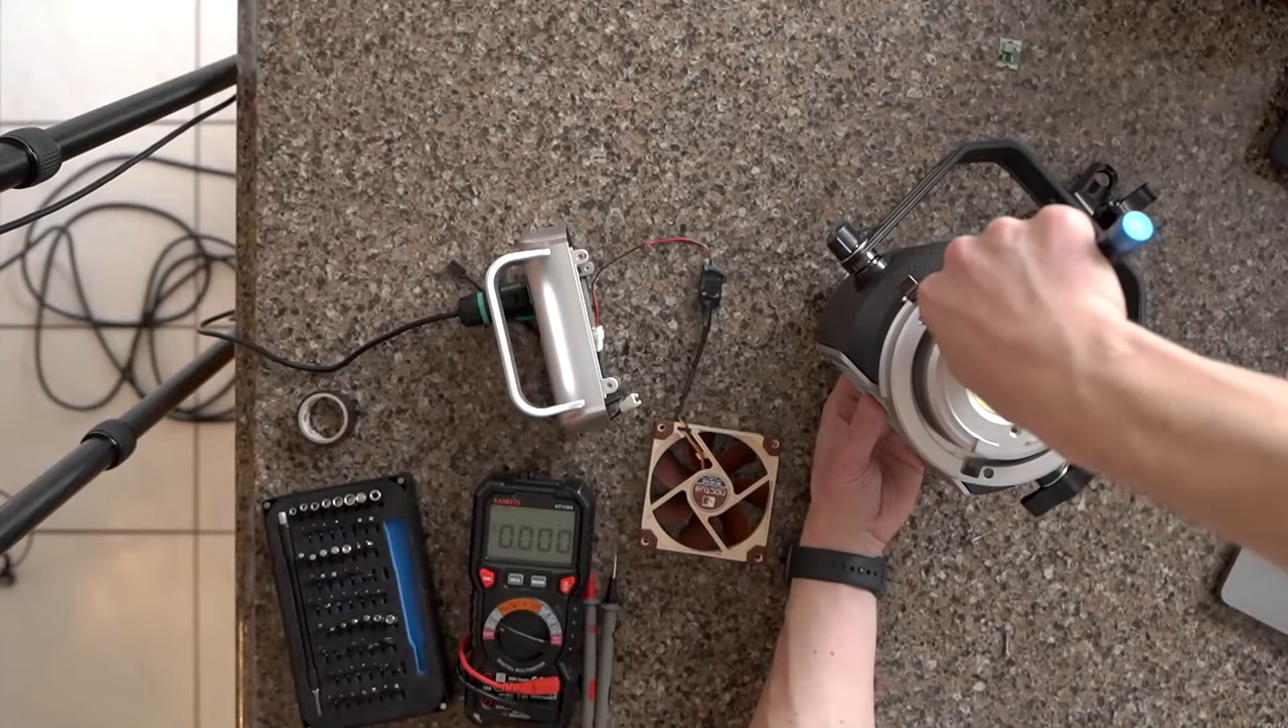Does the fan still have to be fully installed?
Yes.